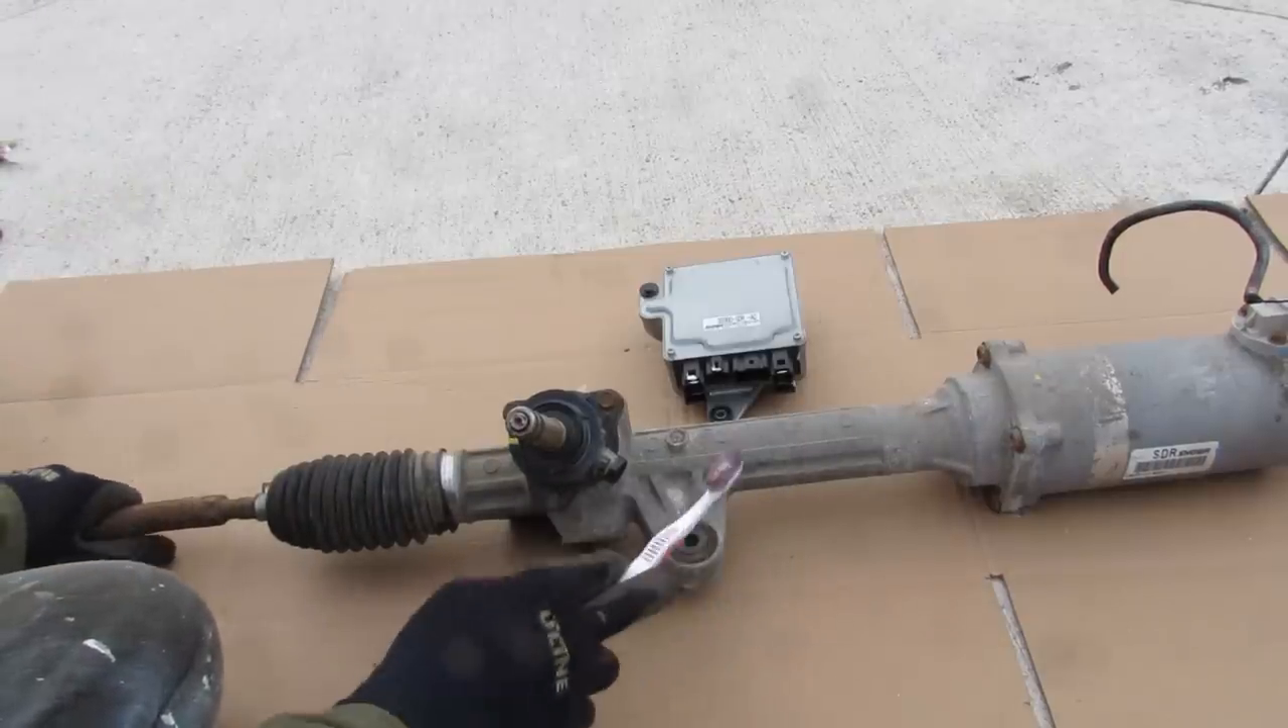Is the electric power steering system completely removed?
Yes.